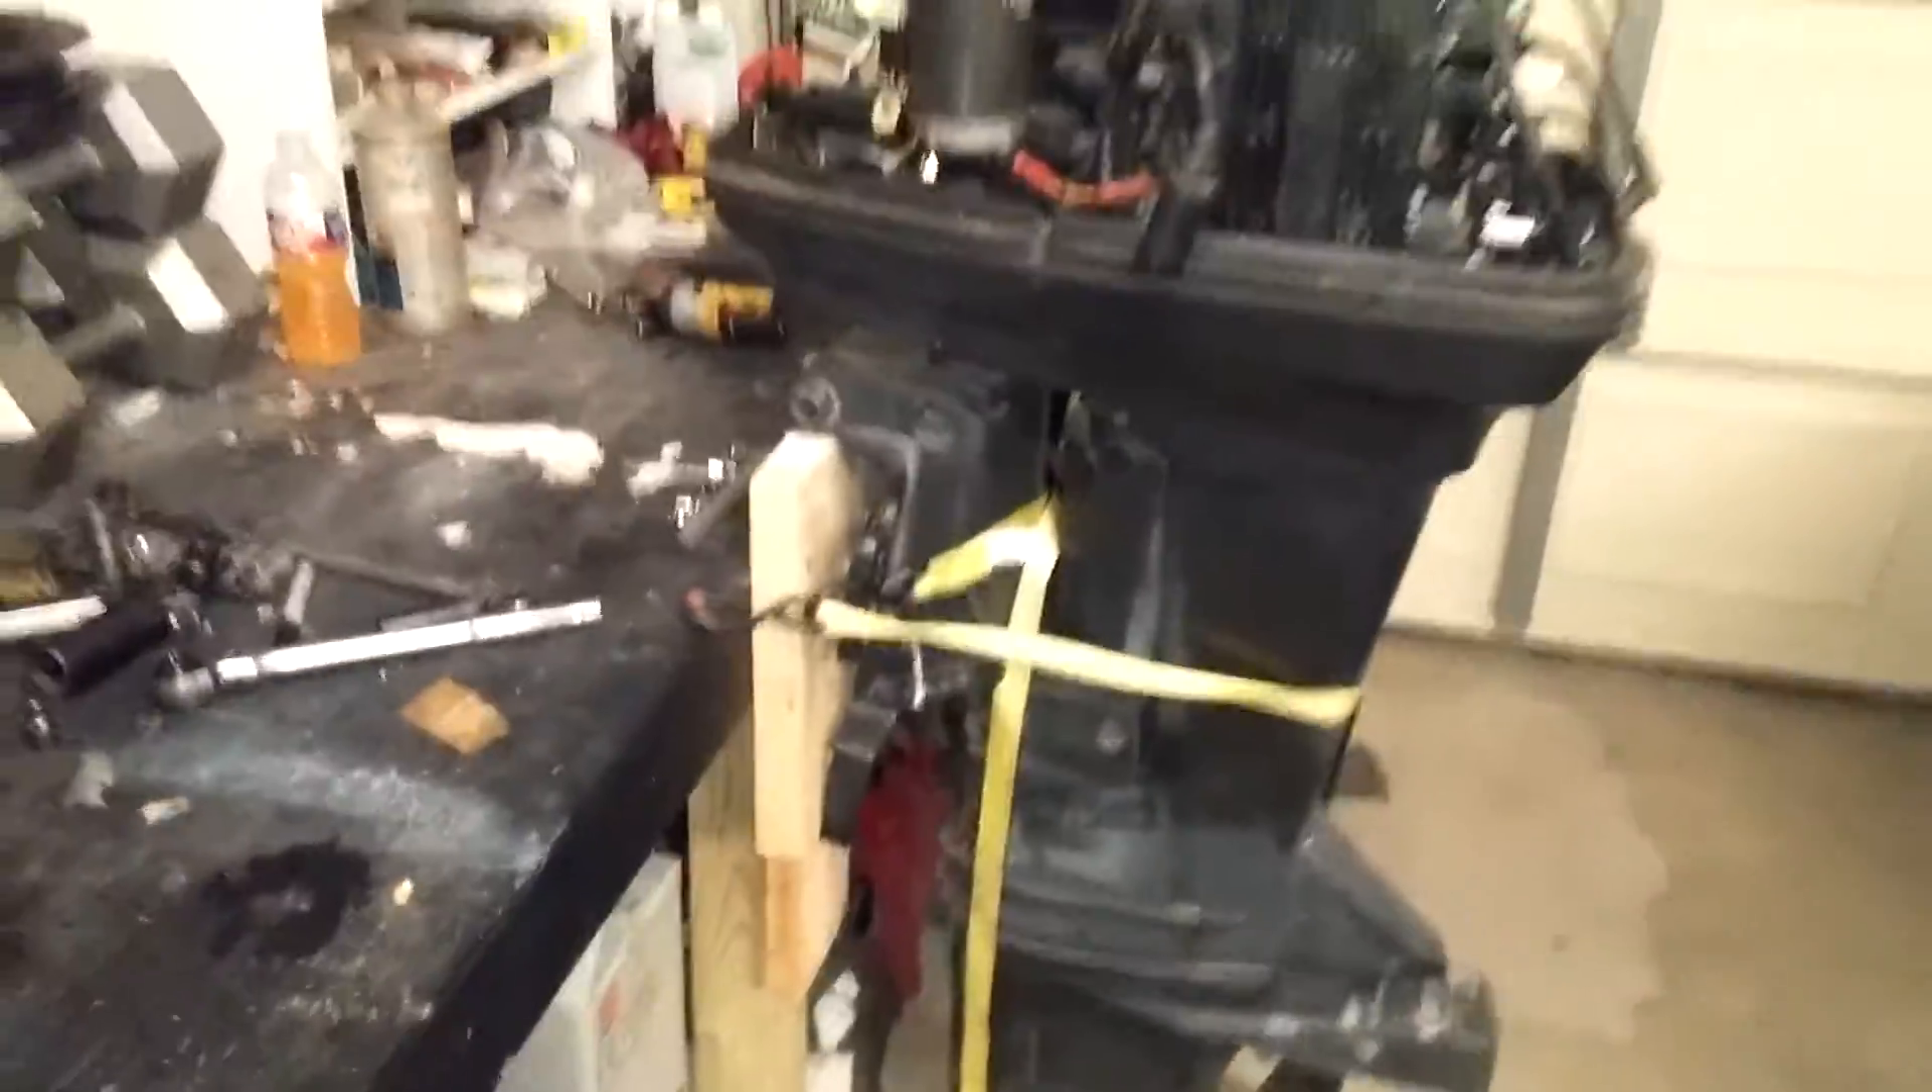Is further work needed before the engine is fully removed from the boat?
No.